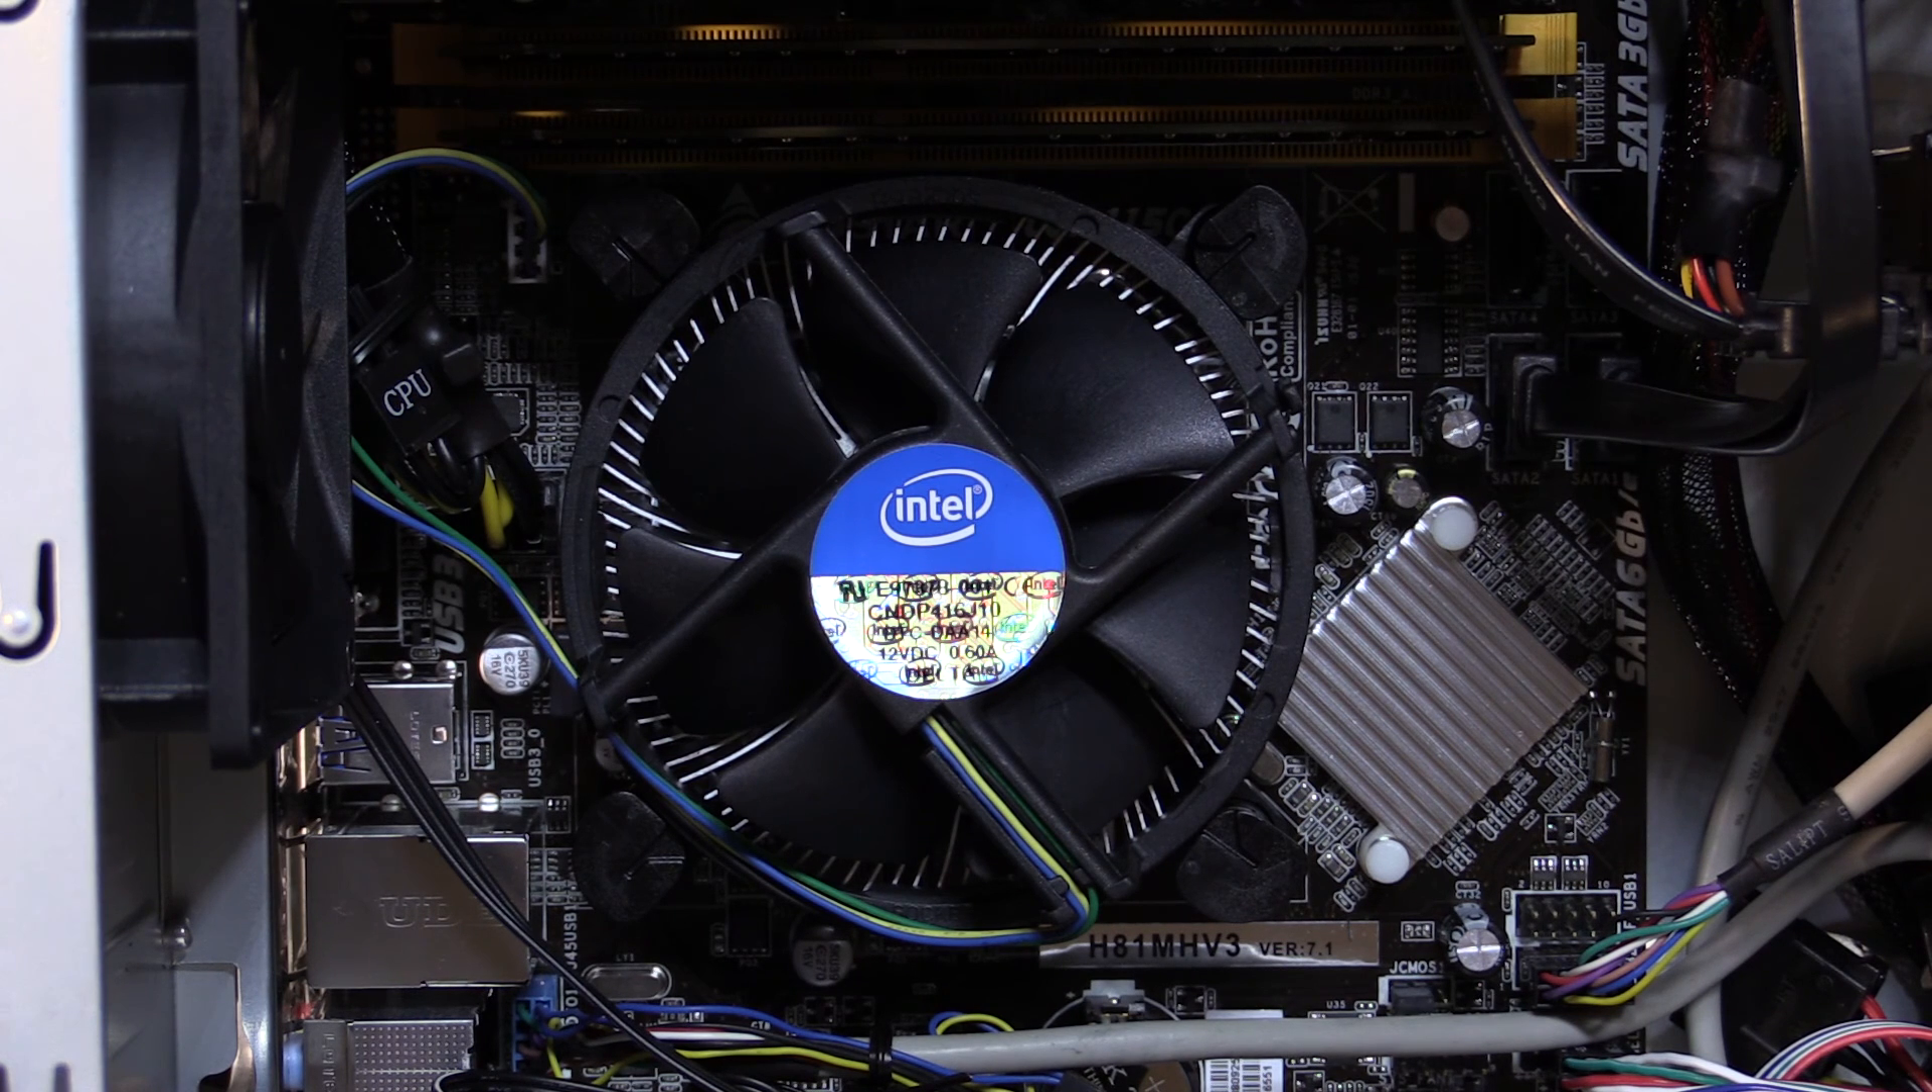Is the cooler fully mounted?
Yes.